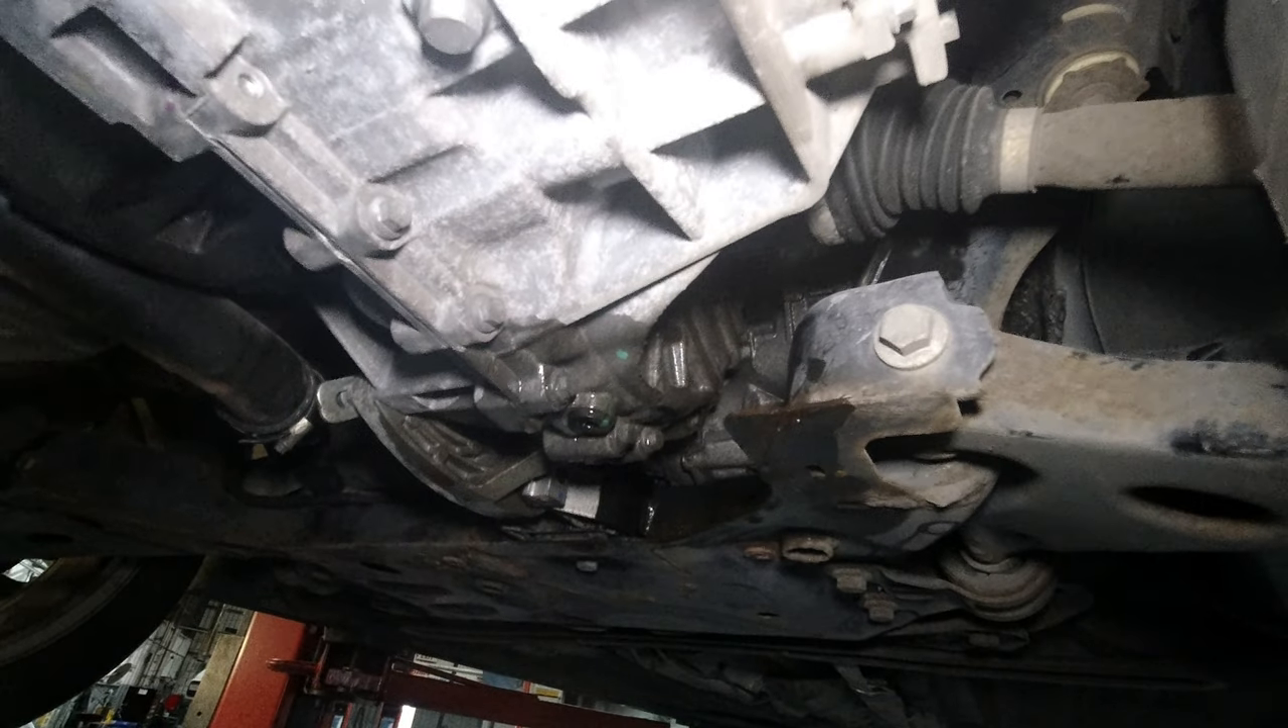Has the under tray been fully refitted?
No.